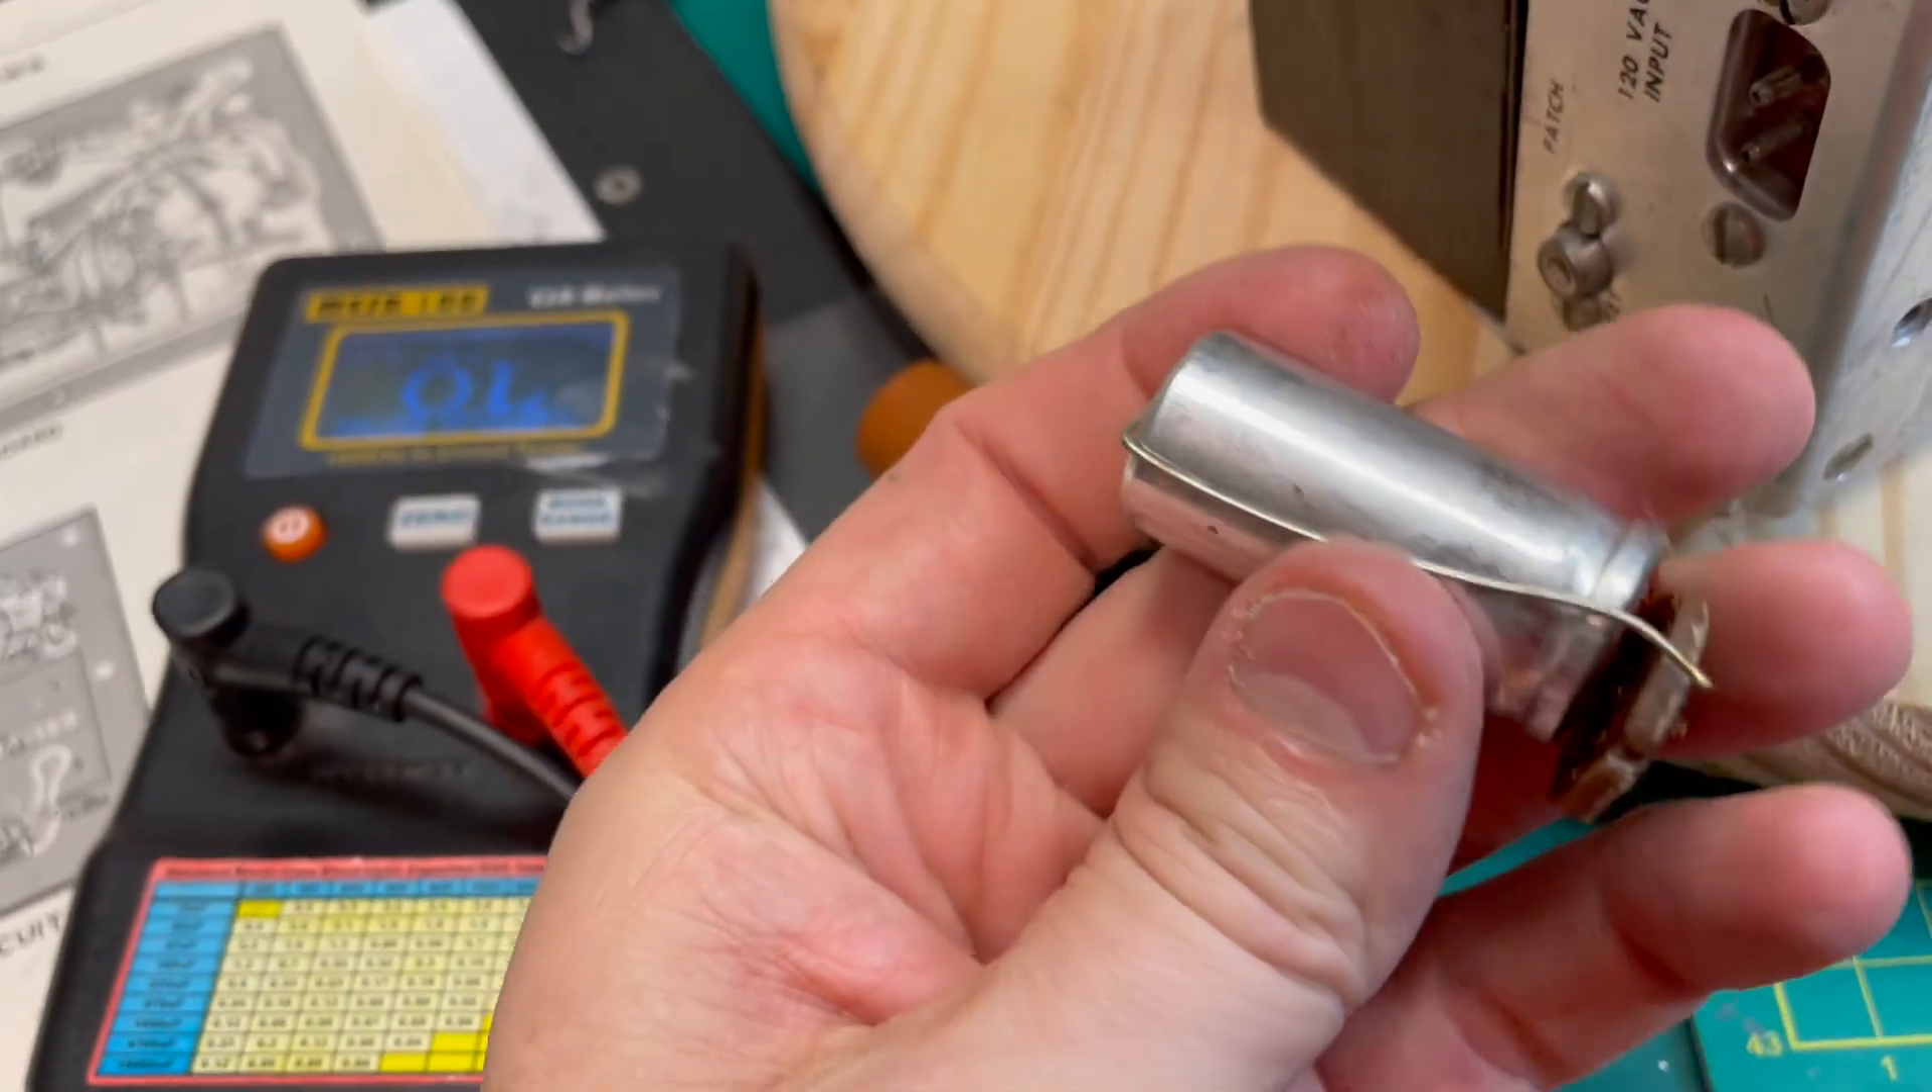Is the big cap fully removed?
Yes.